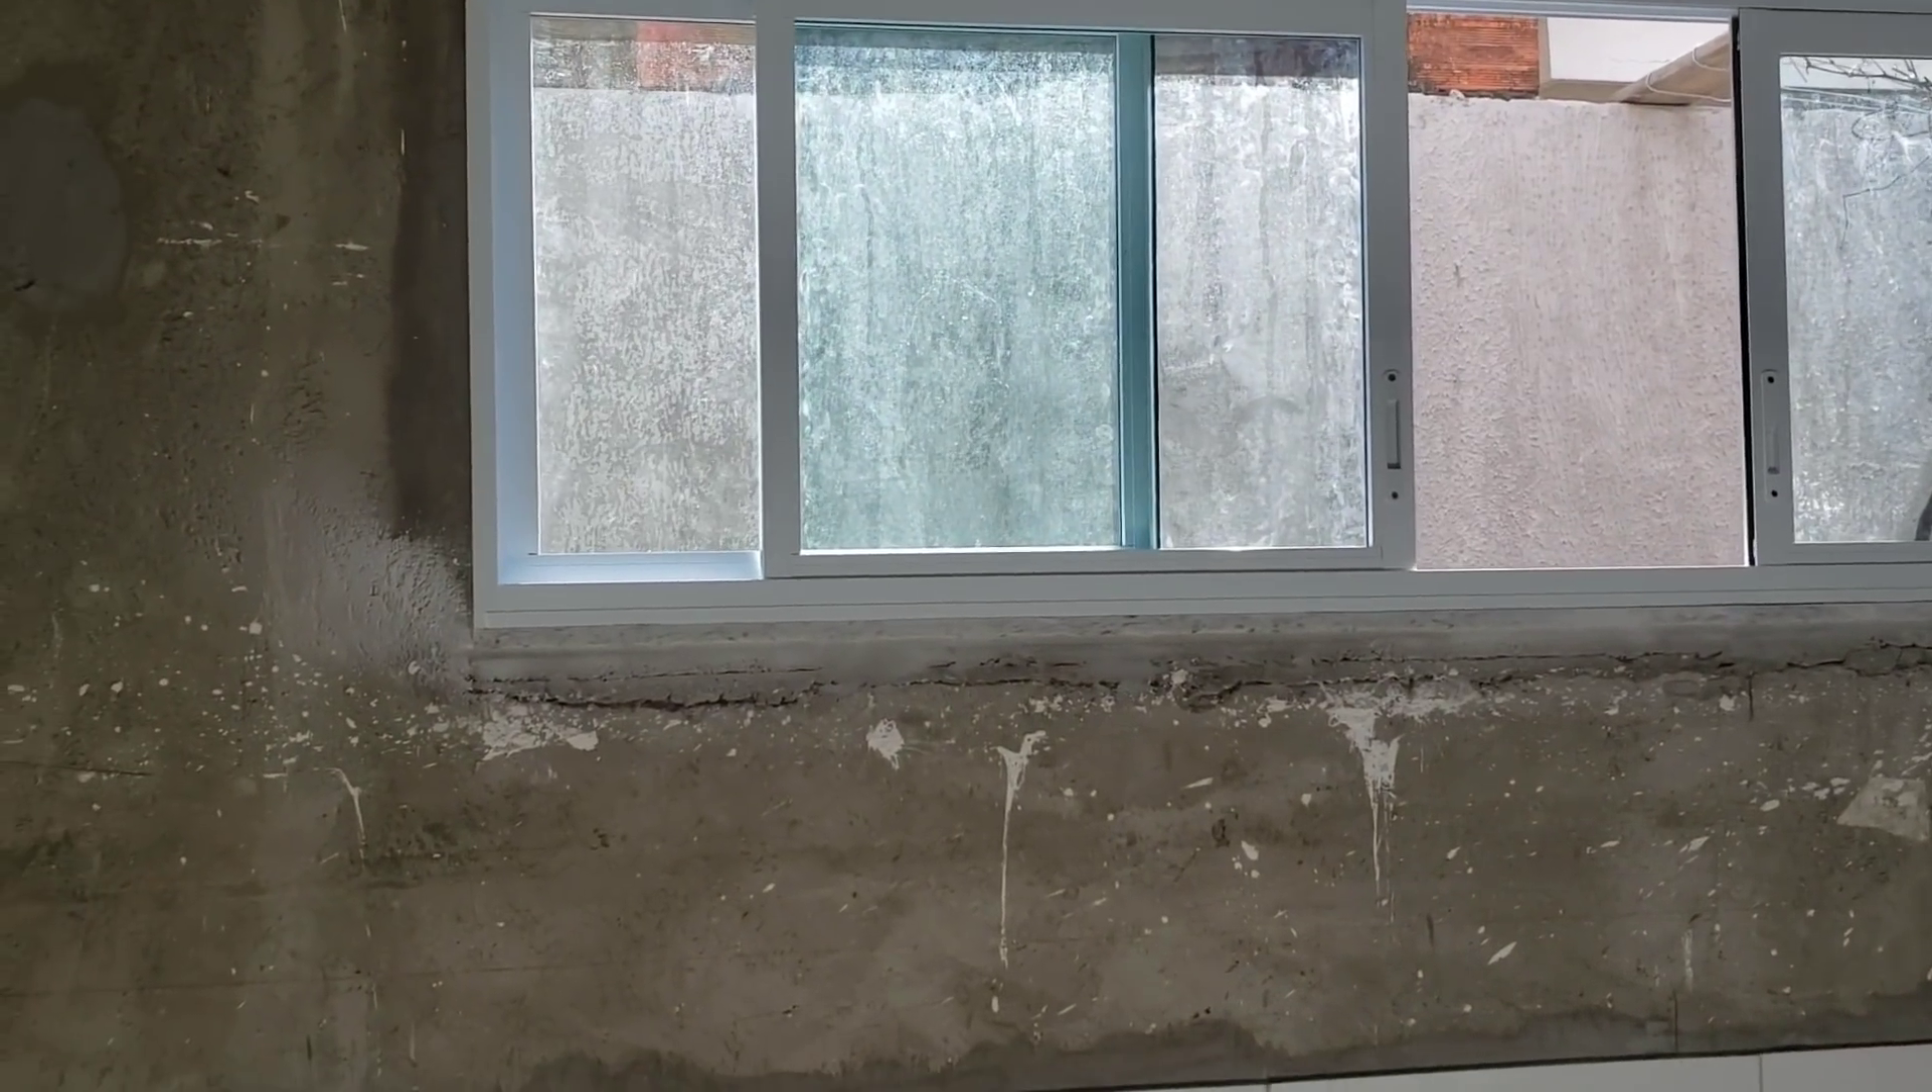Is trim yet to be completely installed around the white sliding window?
Yes.